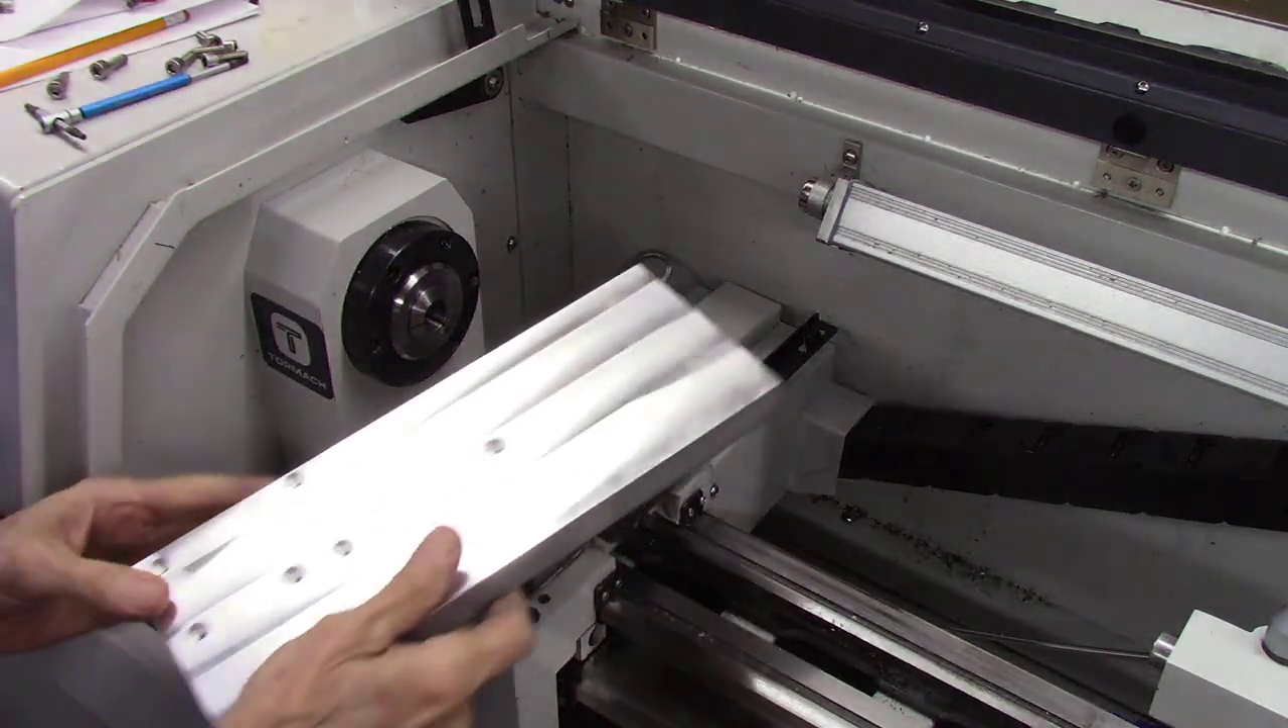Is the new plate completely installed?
No.